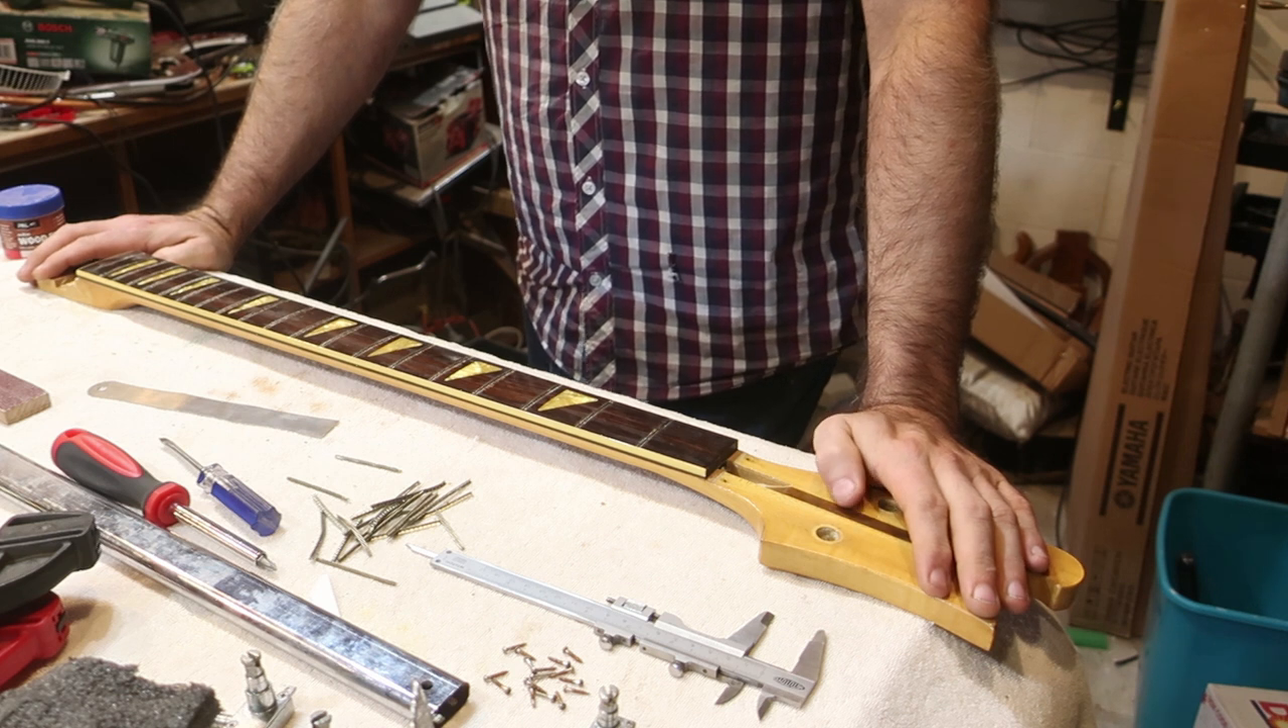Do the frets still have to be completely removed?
No.